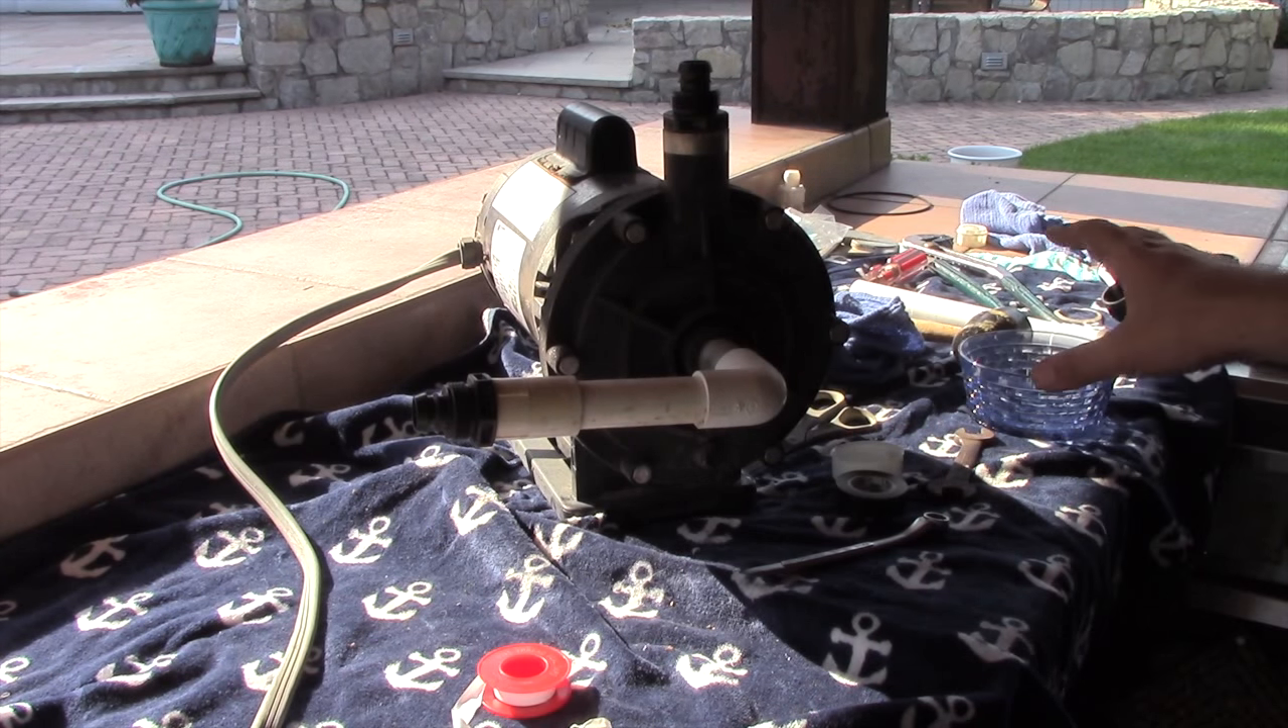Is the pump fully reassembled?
Yes.